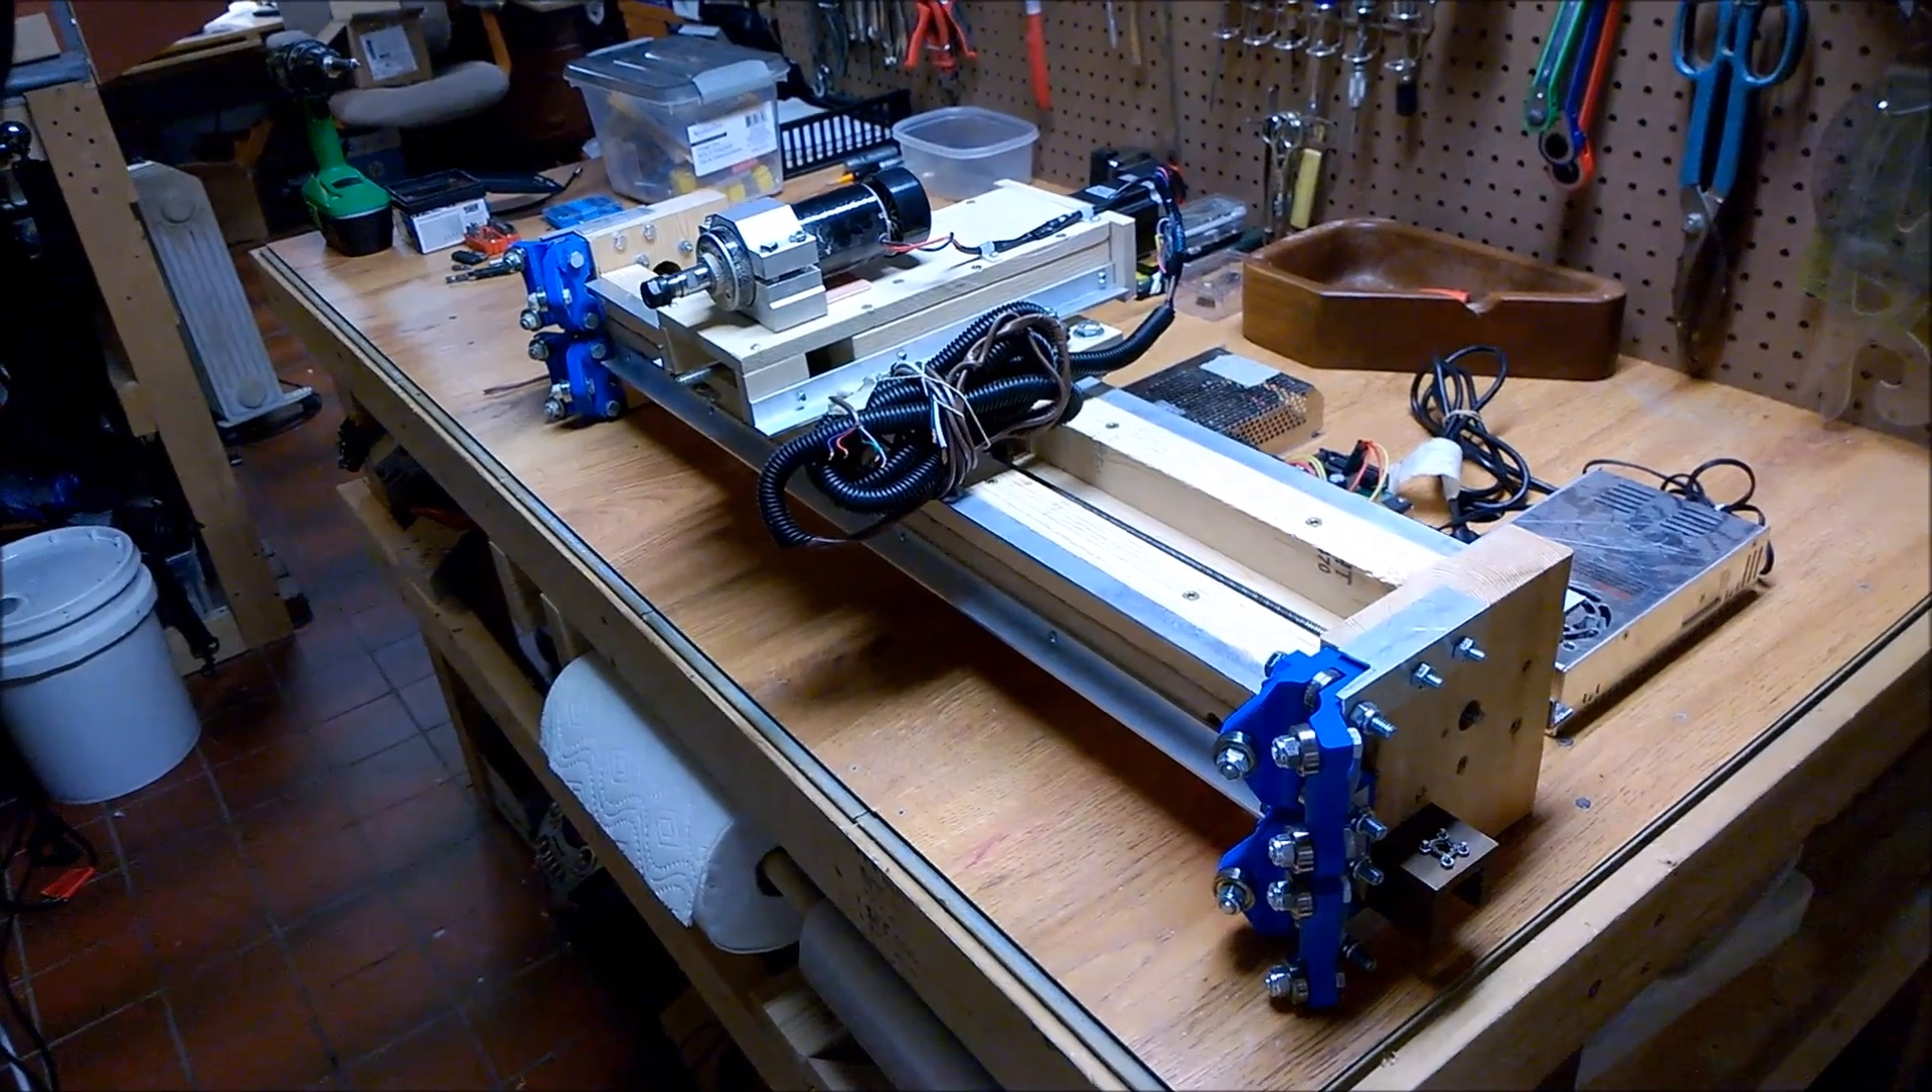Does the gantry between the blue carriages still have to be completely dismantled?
Yes.